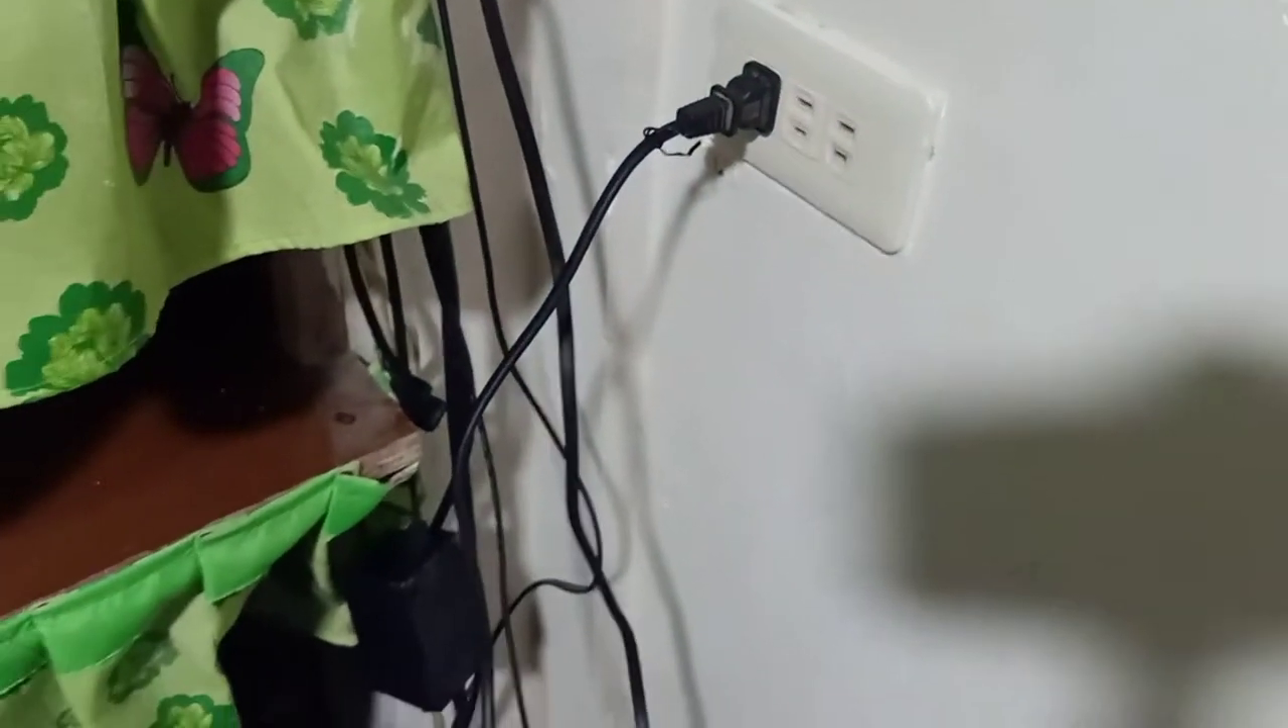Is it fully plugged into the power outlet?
Yes.